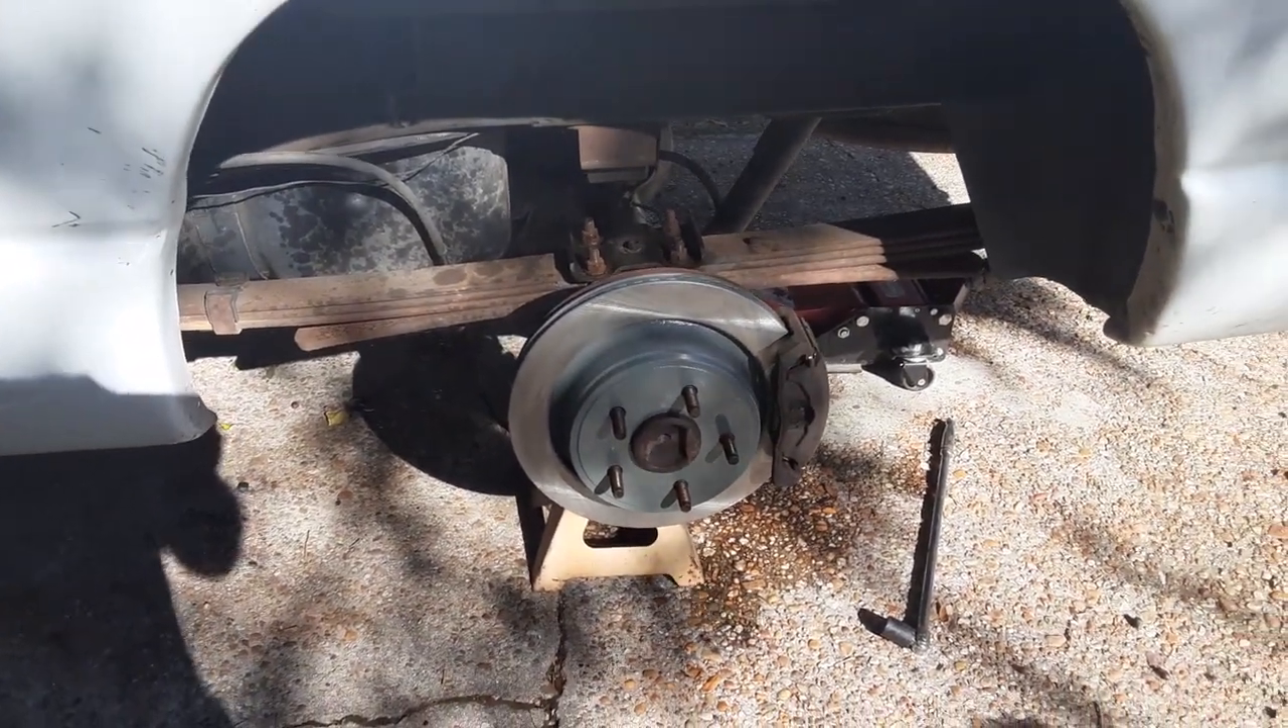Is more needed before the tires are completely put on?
Yes.